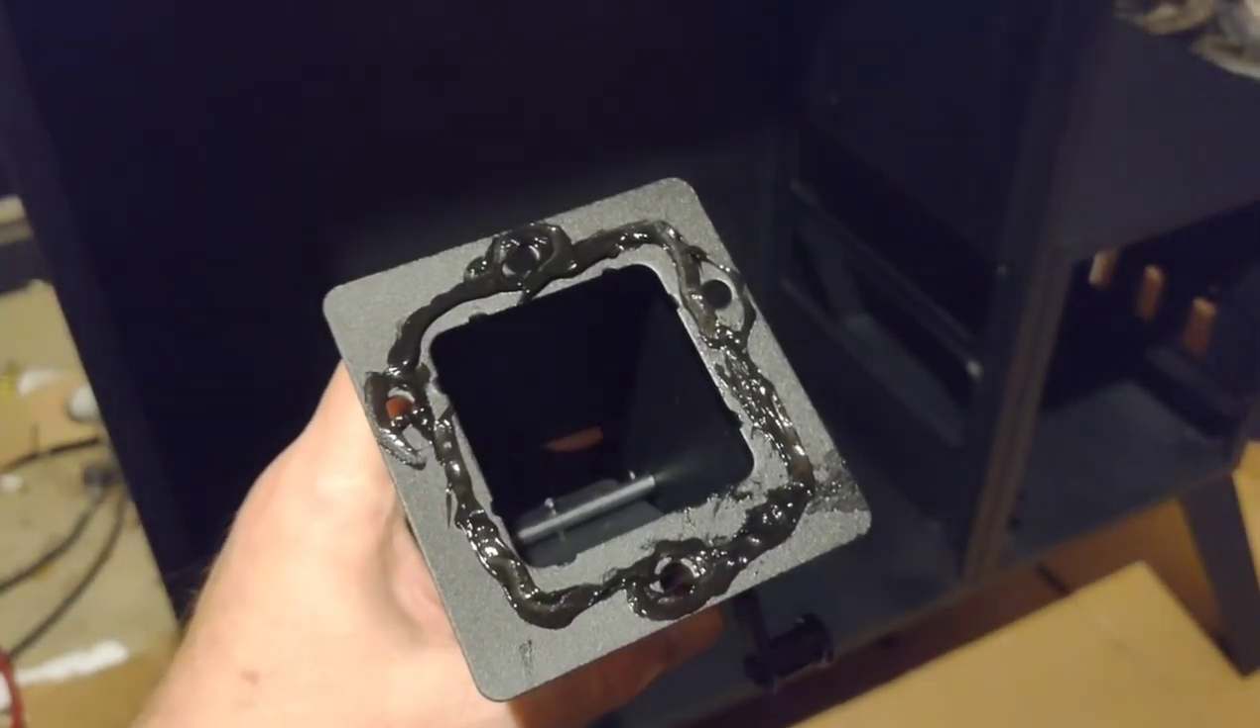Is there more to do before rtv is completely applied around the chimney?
No.